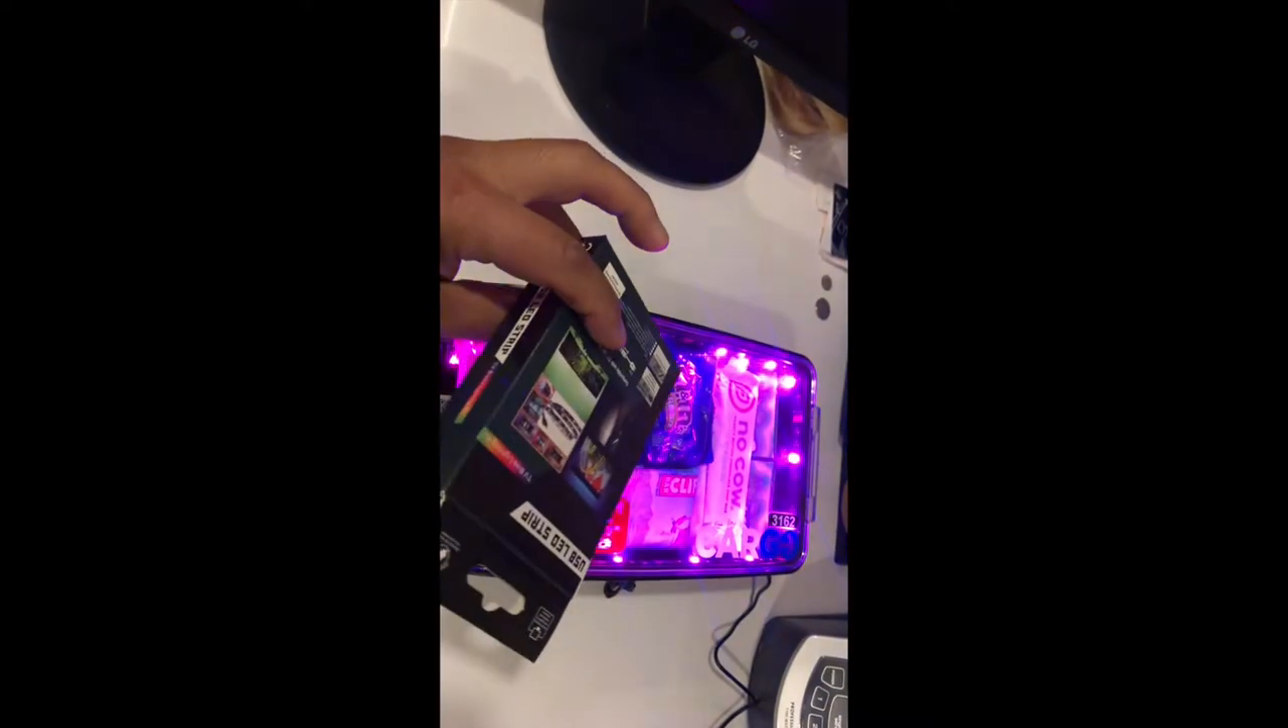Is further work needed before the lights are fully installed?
No.